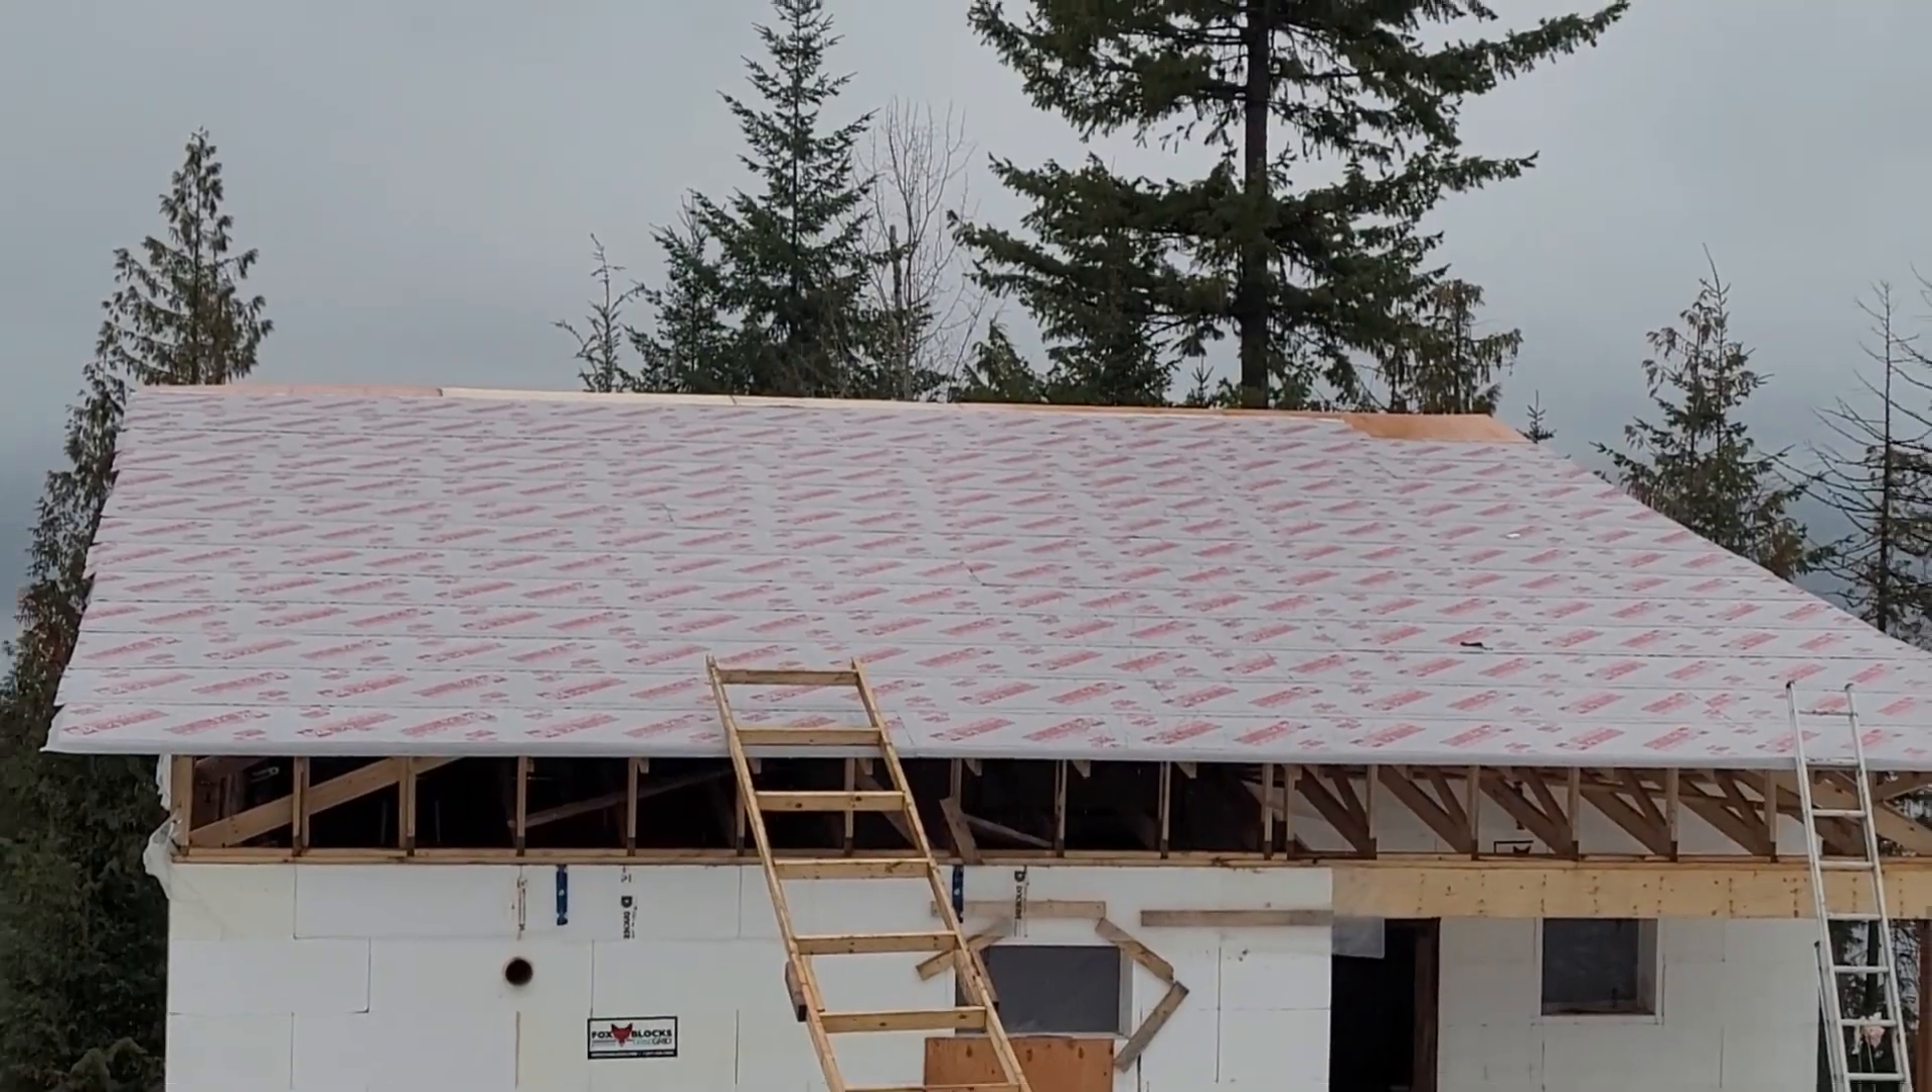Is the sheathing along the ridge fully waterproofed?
No.